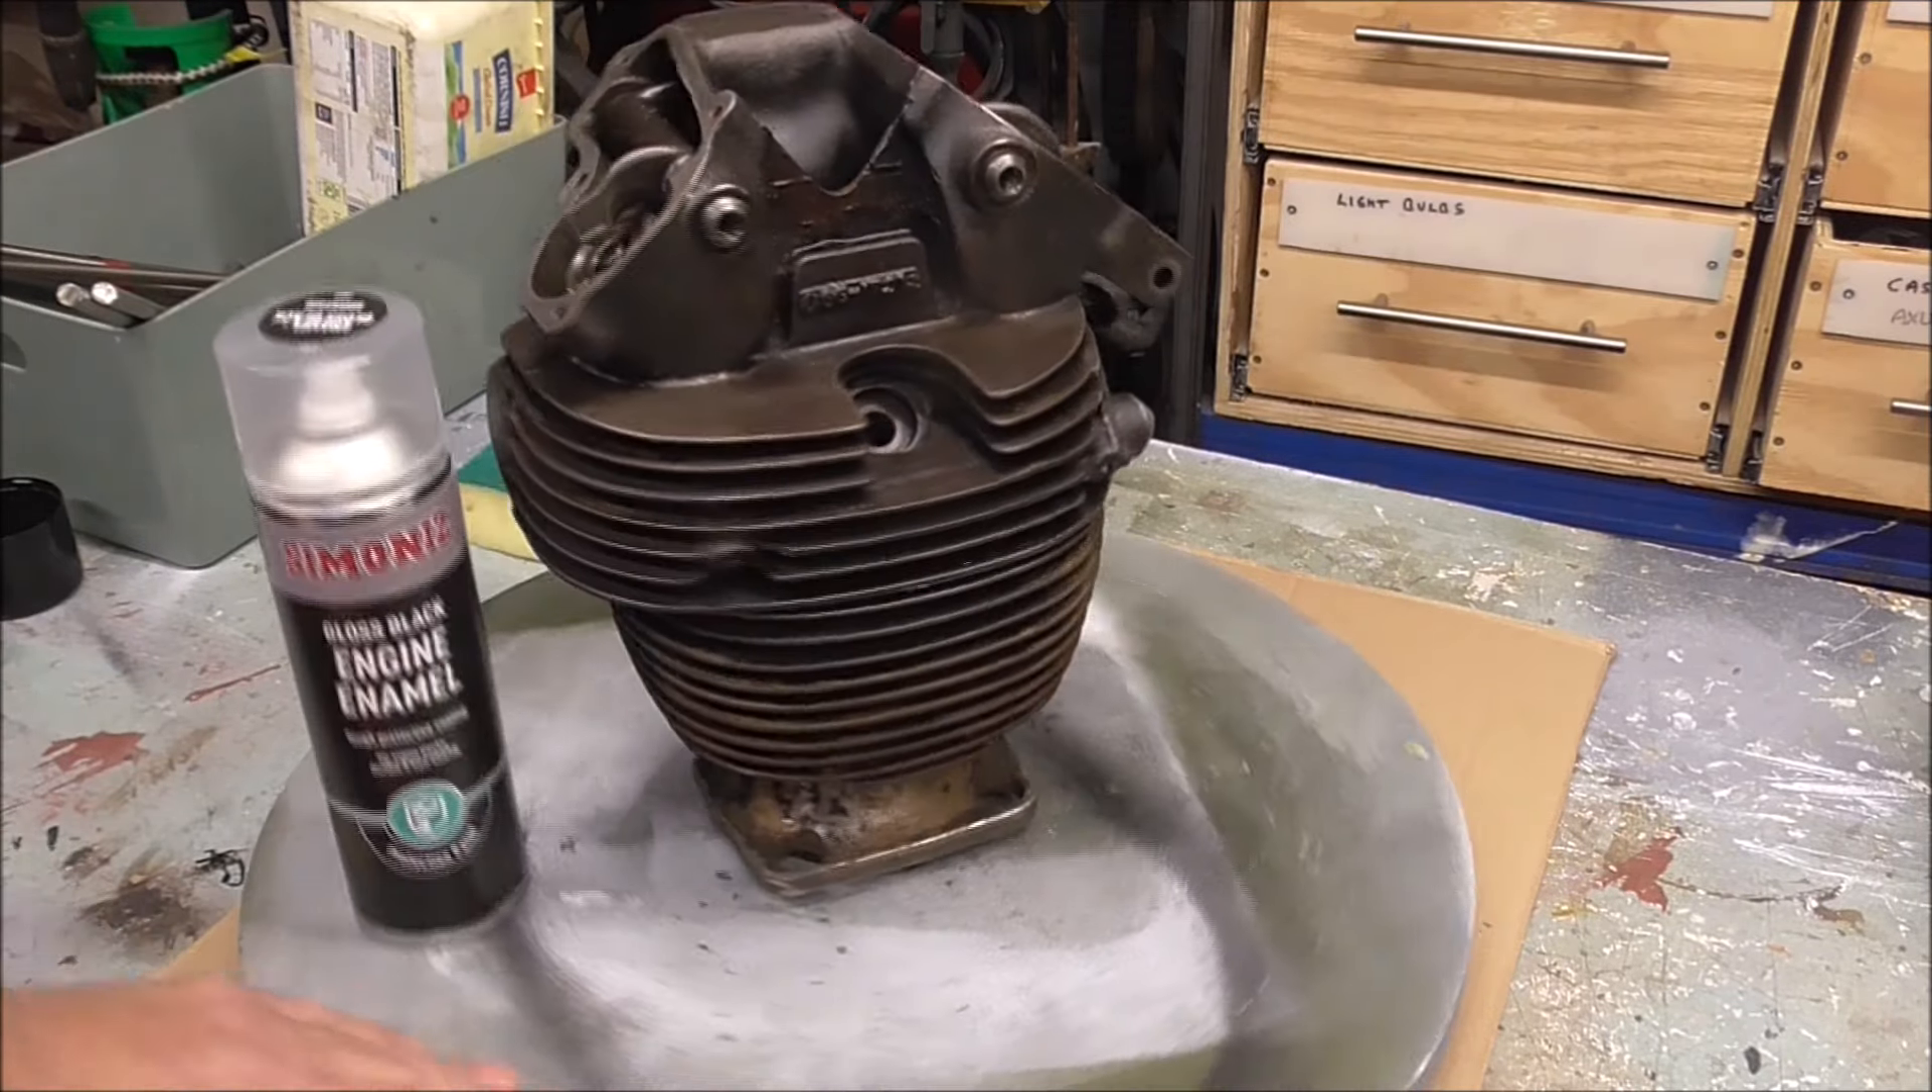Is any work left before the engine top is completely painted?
Yes.